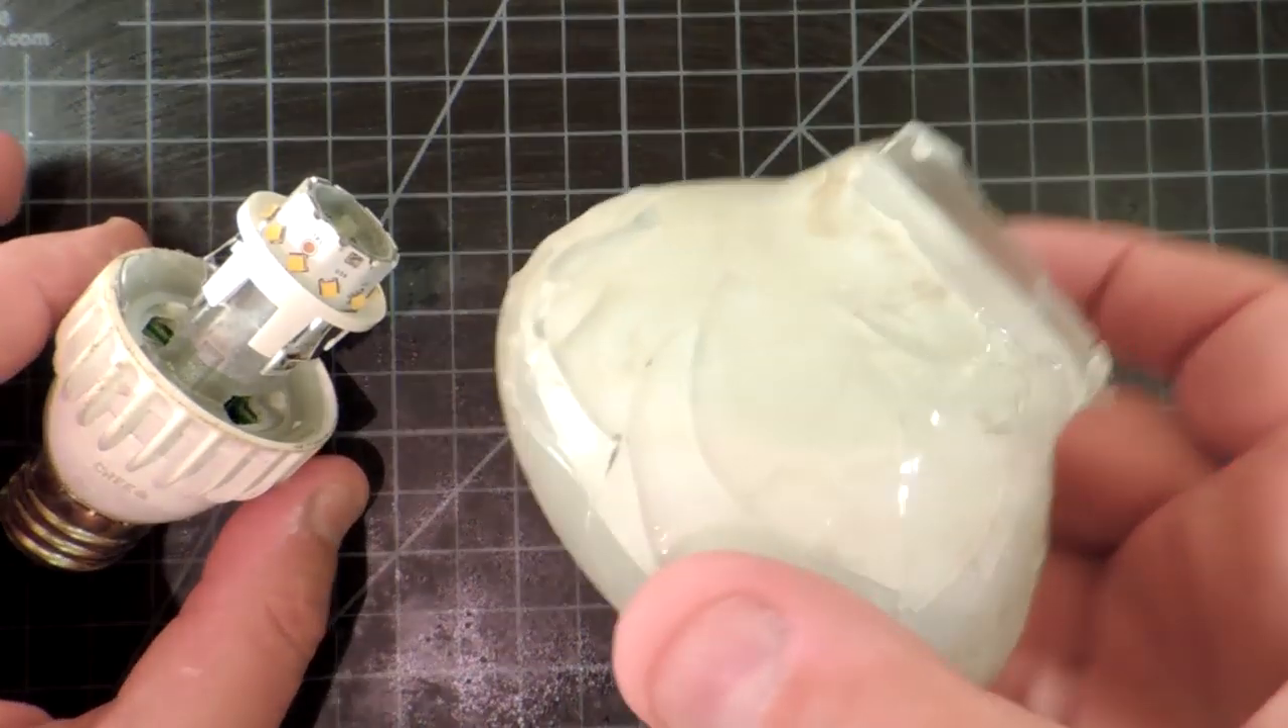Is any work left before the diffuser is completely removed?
No.